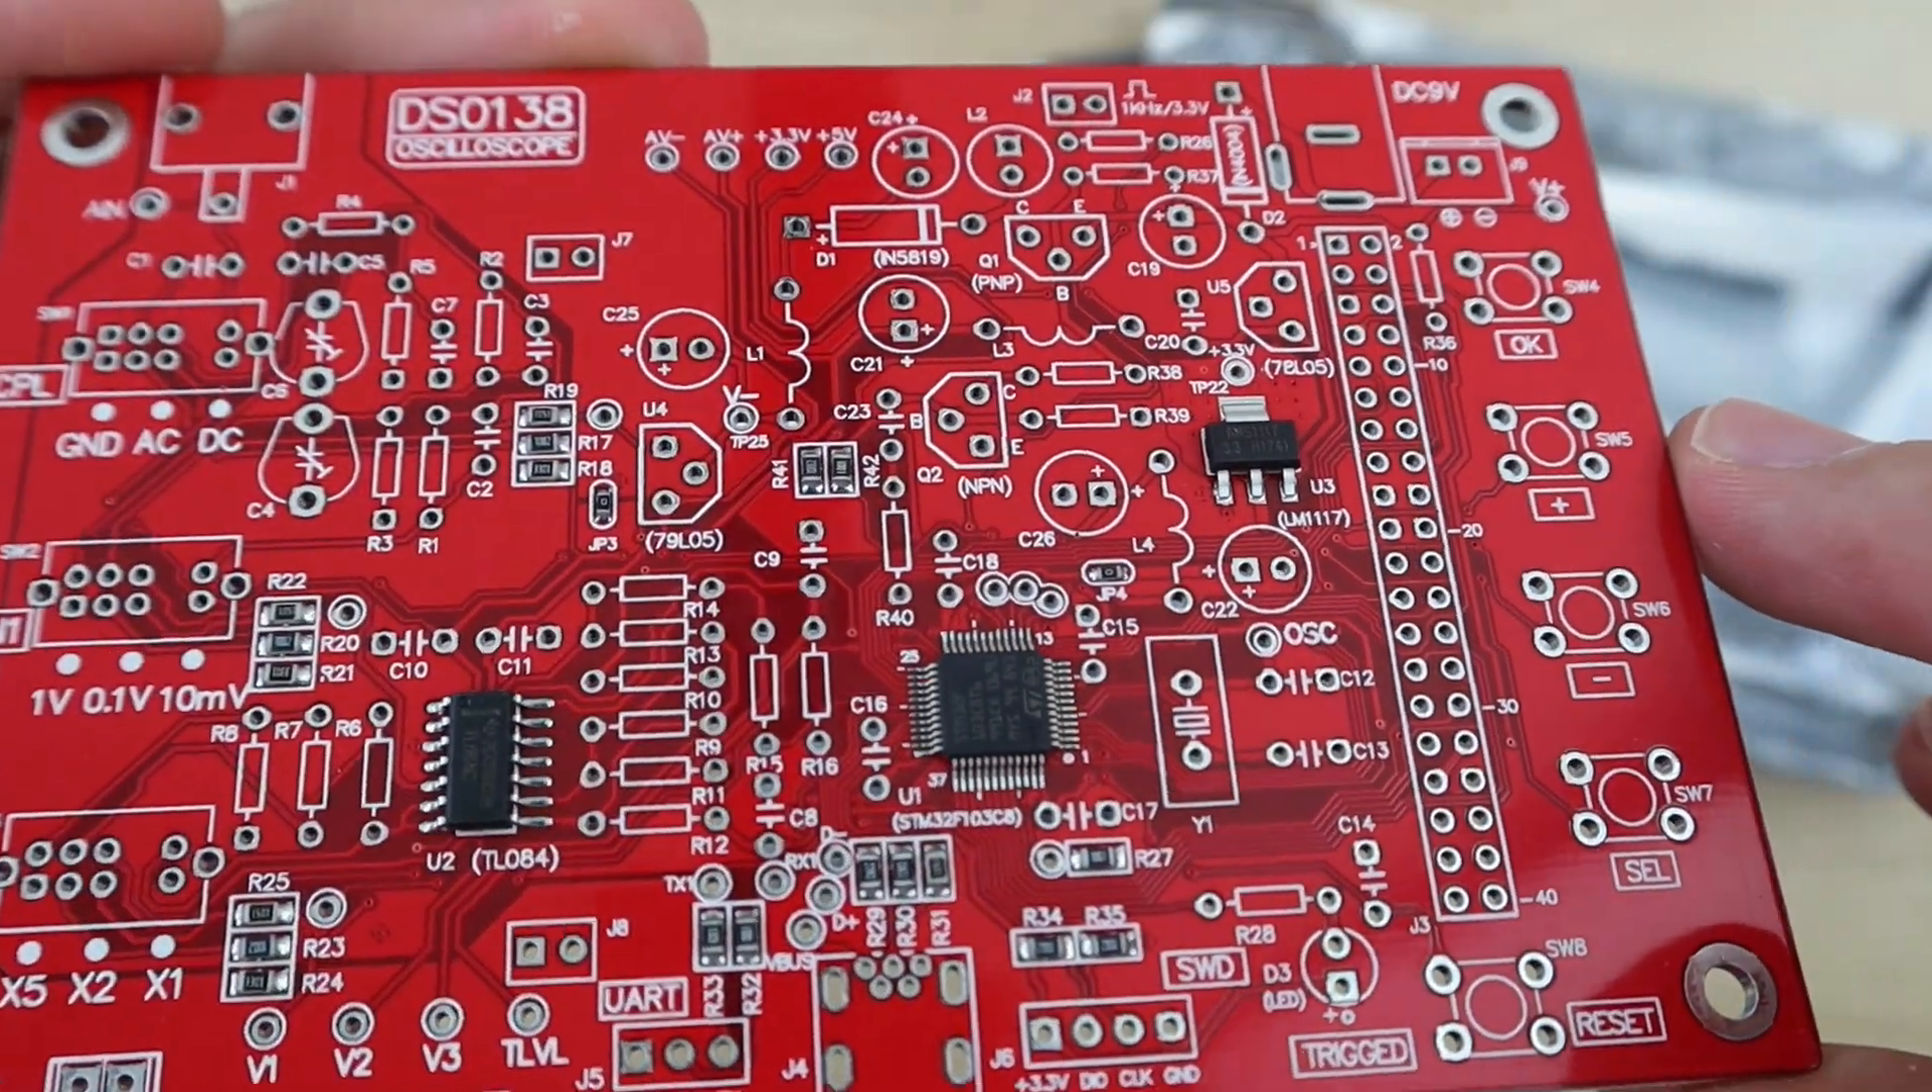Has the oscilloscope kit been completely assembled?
No.